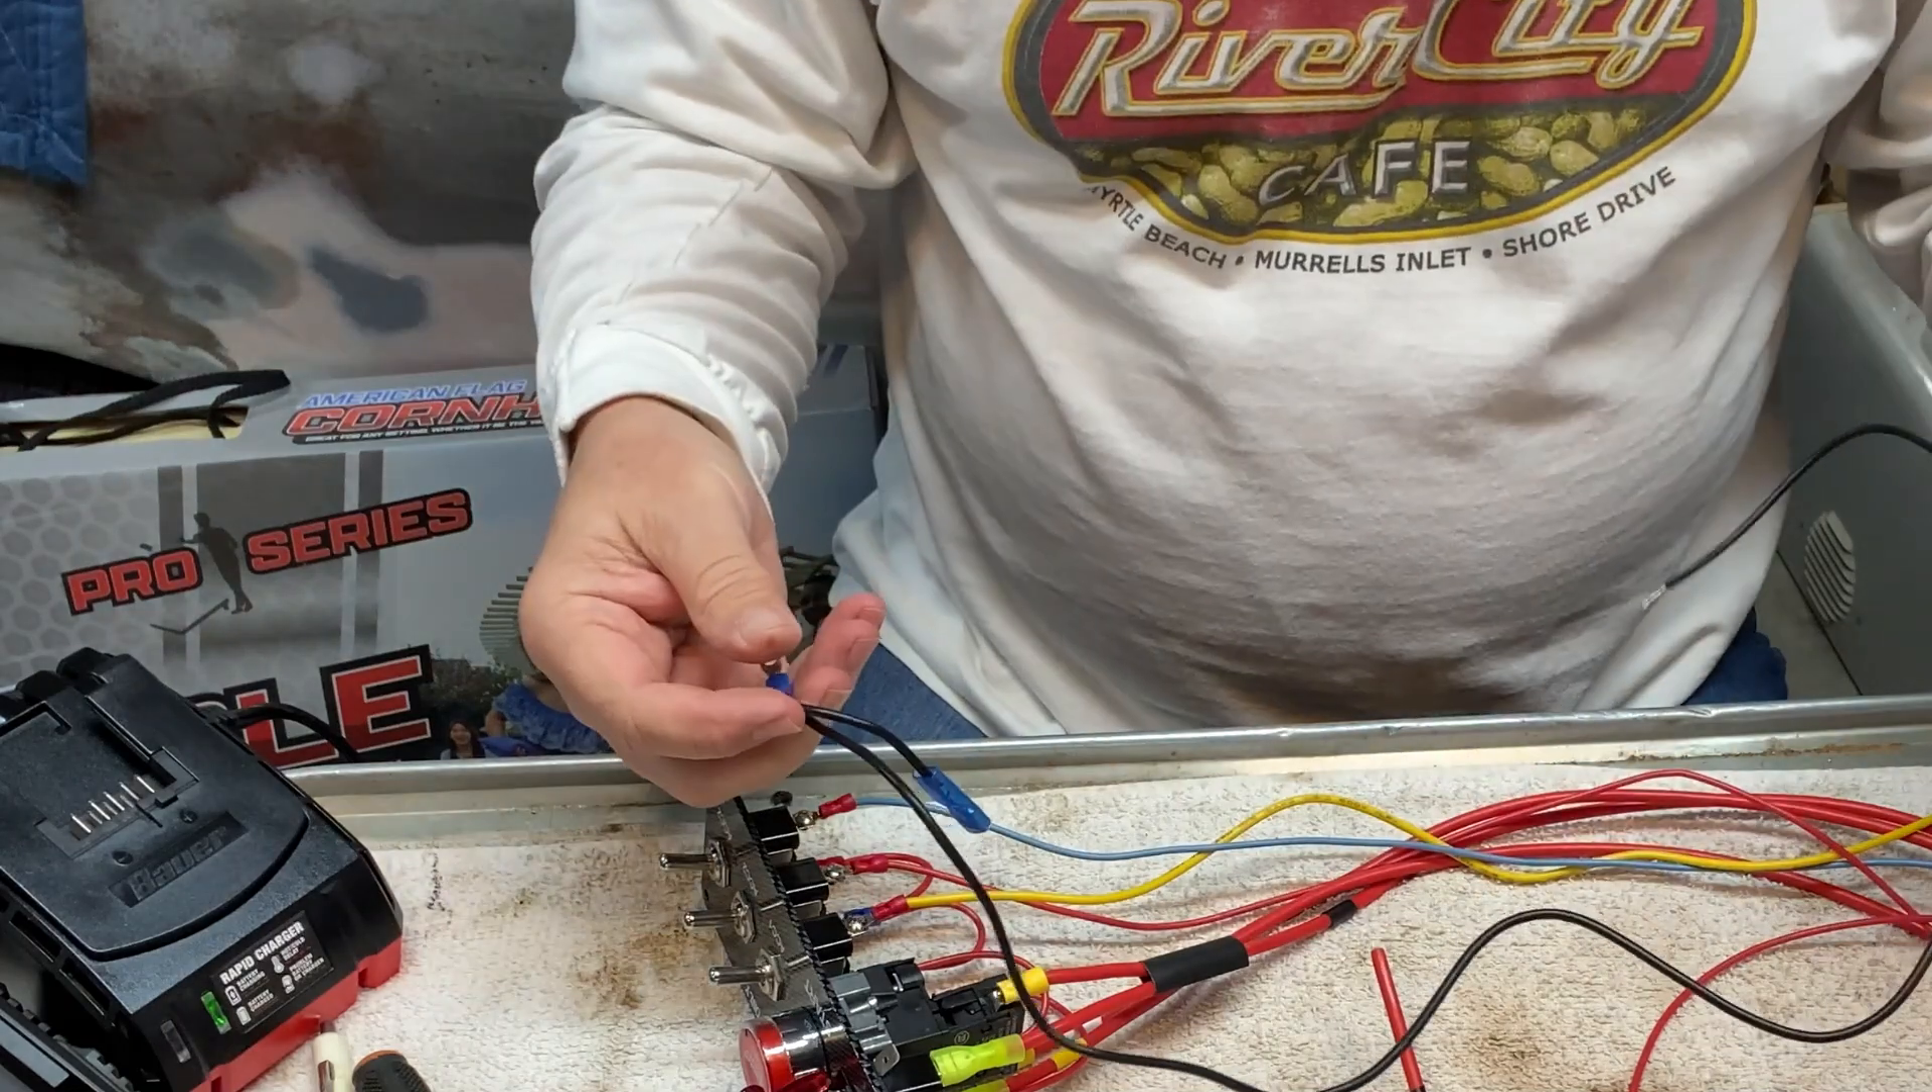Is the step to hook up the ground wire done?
No.